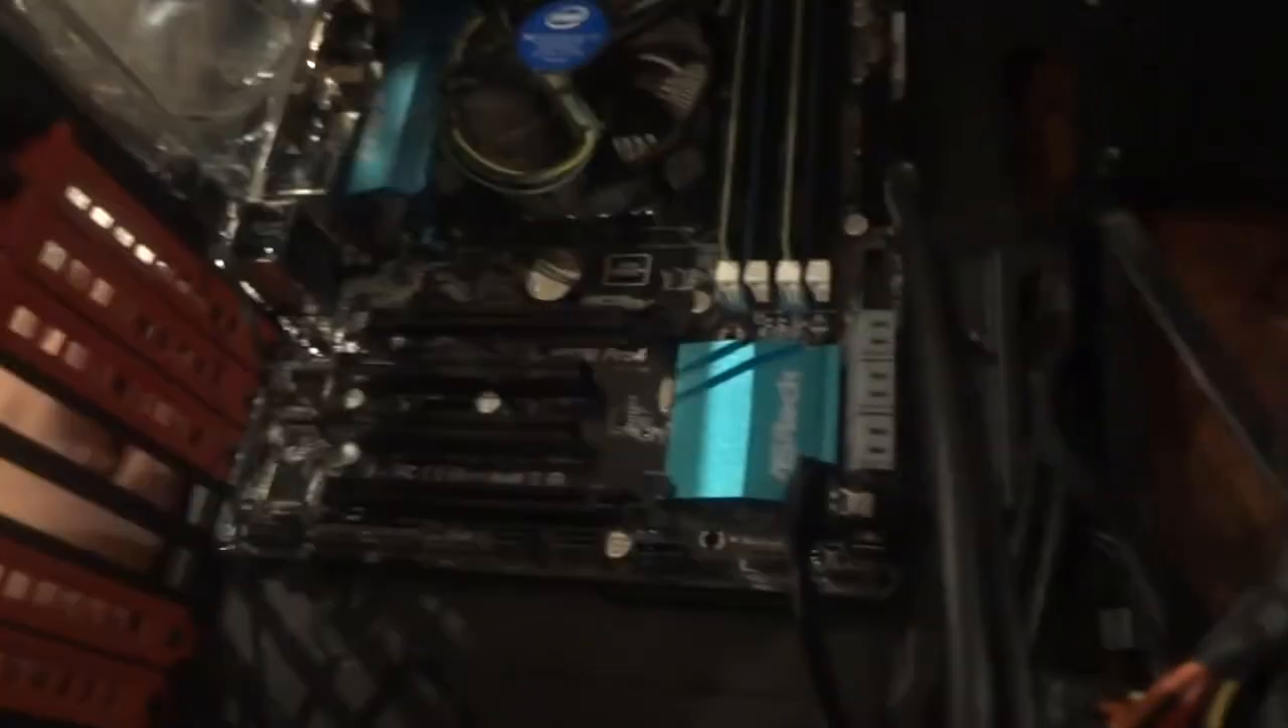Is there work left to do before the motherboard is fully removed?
Yes.